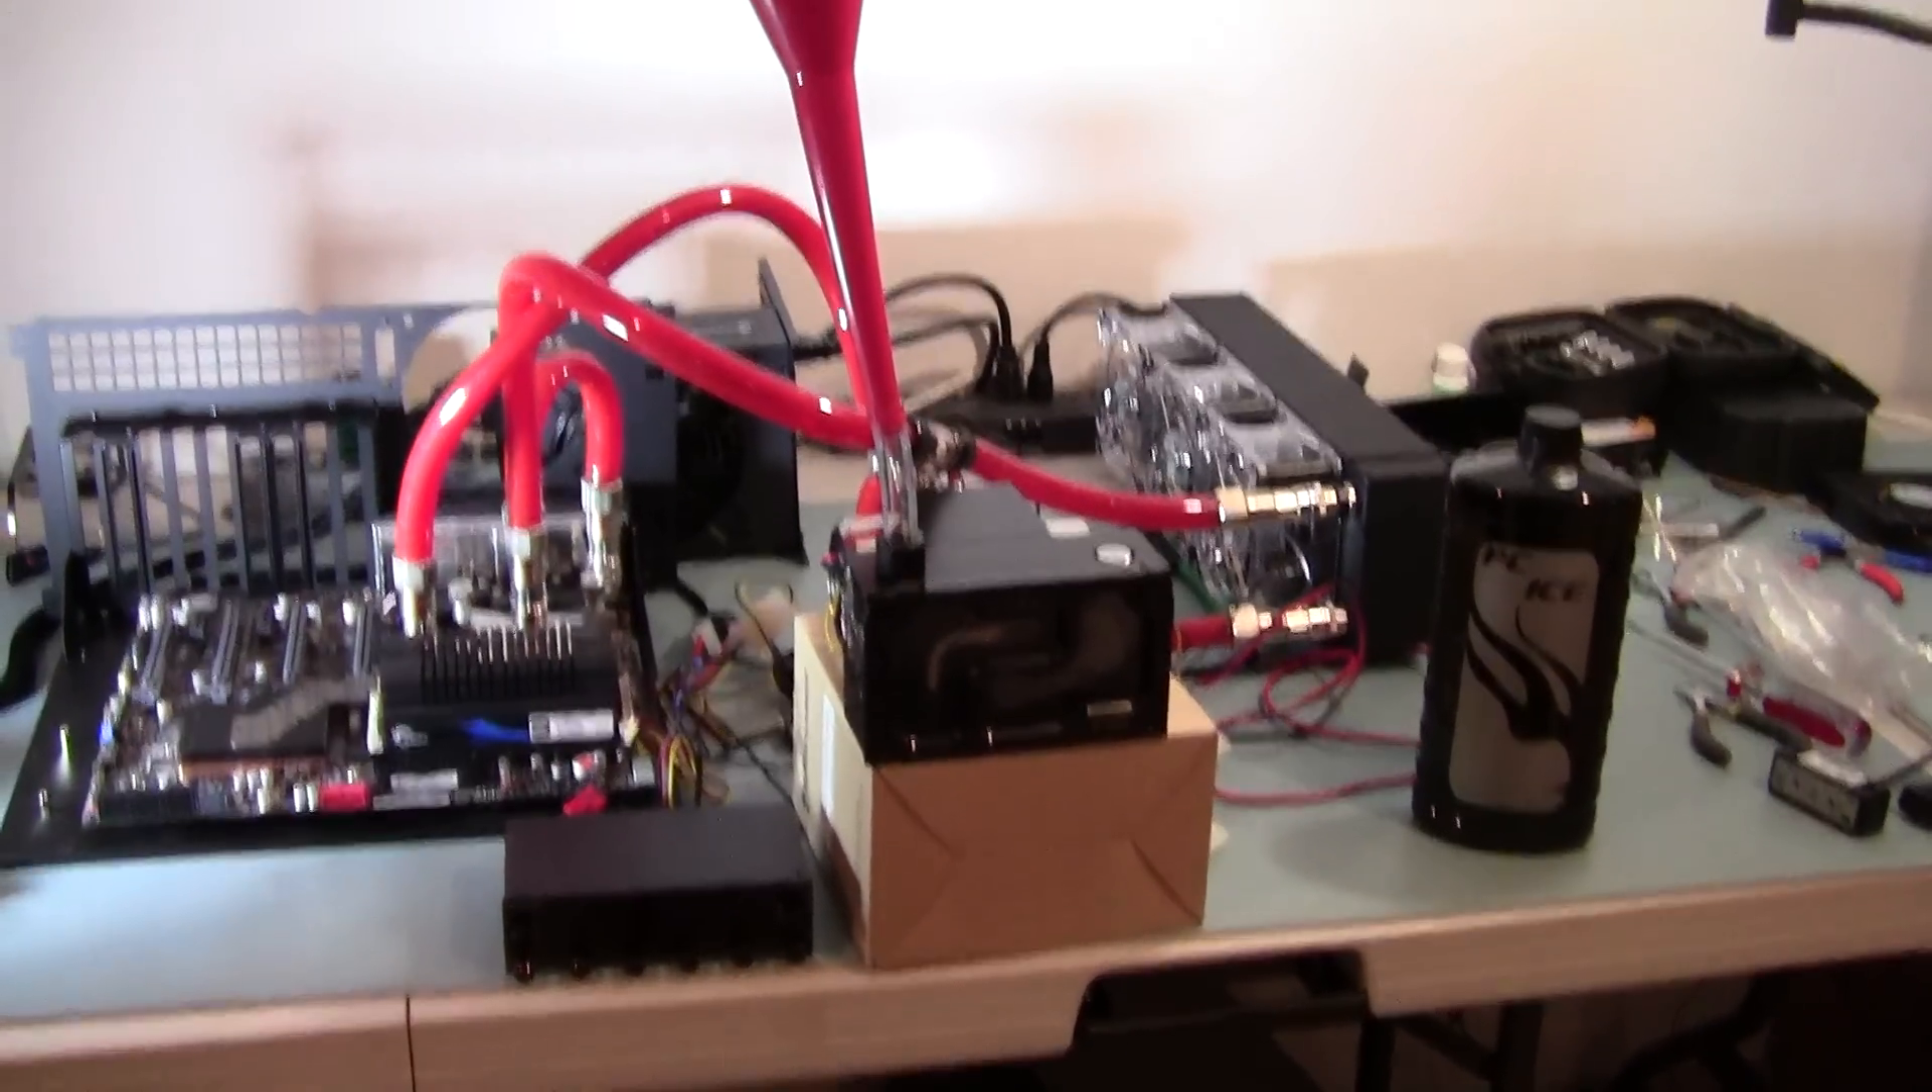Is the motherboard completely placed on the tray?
Yes.